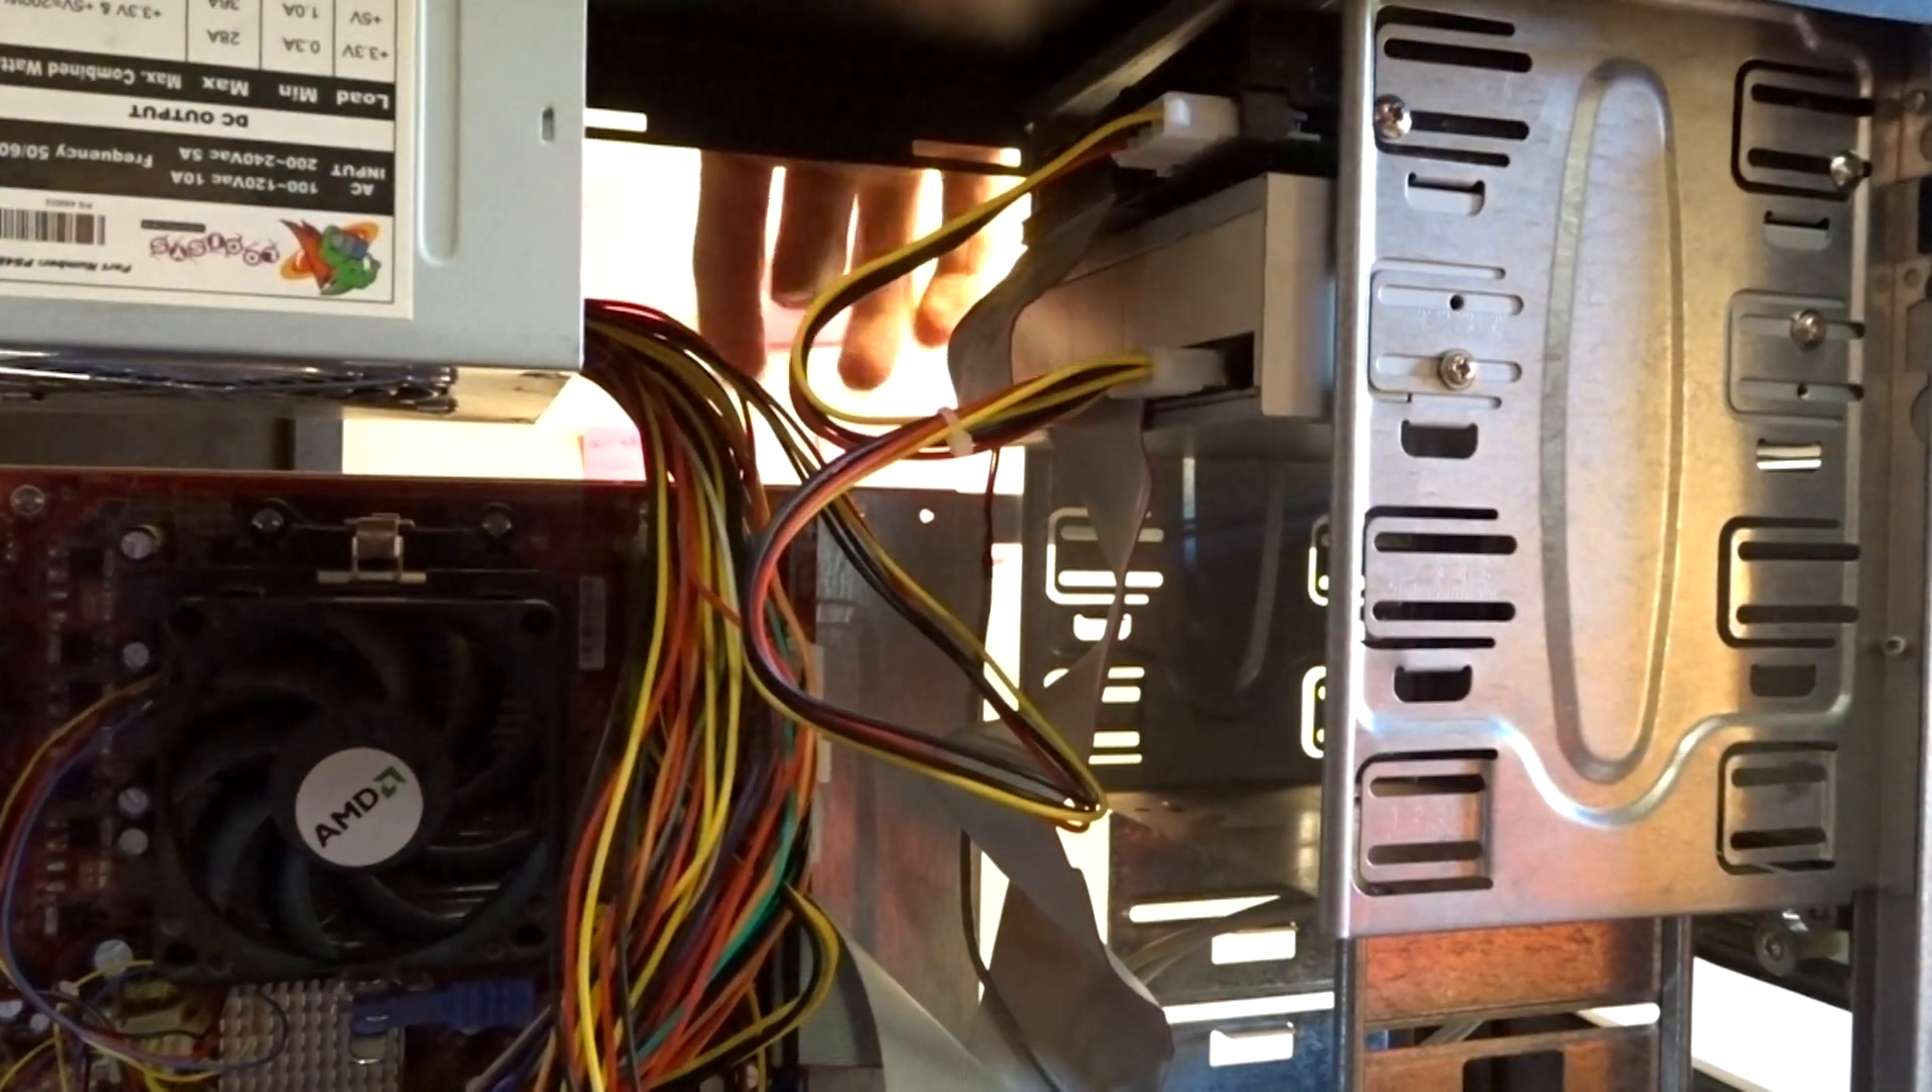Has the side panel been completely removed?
Yes.